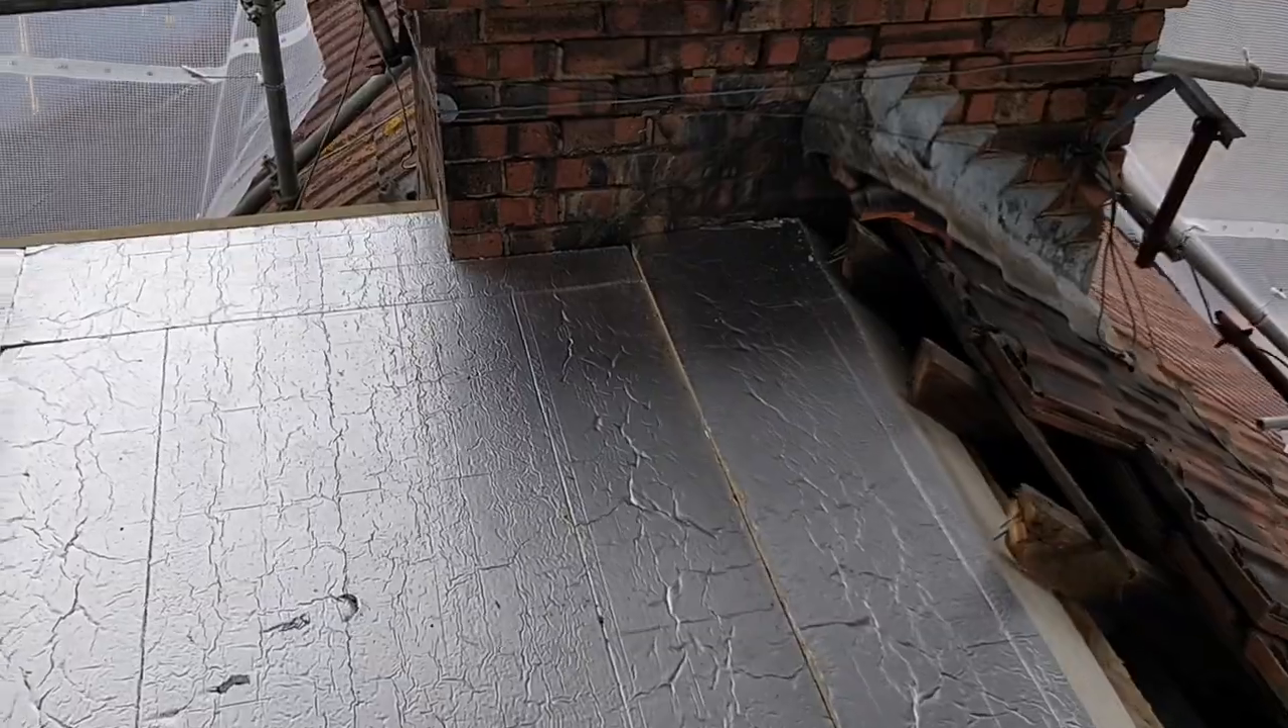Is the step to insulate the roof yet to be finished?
No.